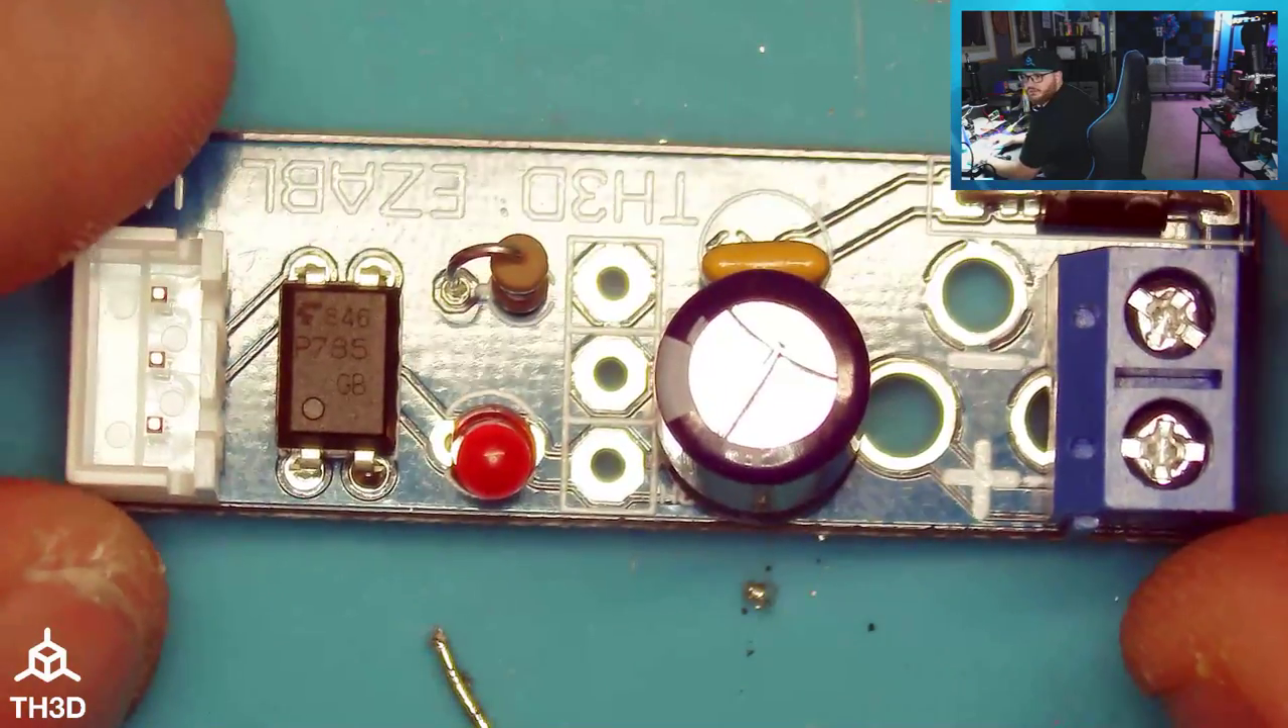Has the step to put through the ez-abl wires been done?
No.